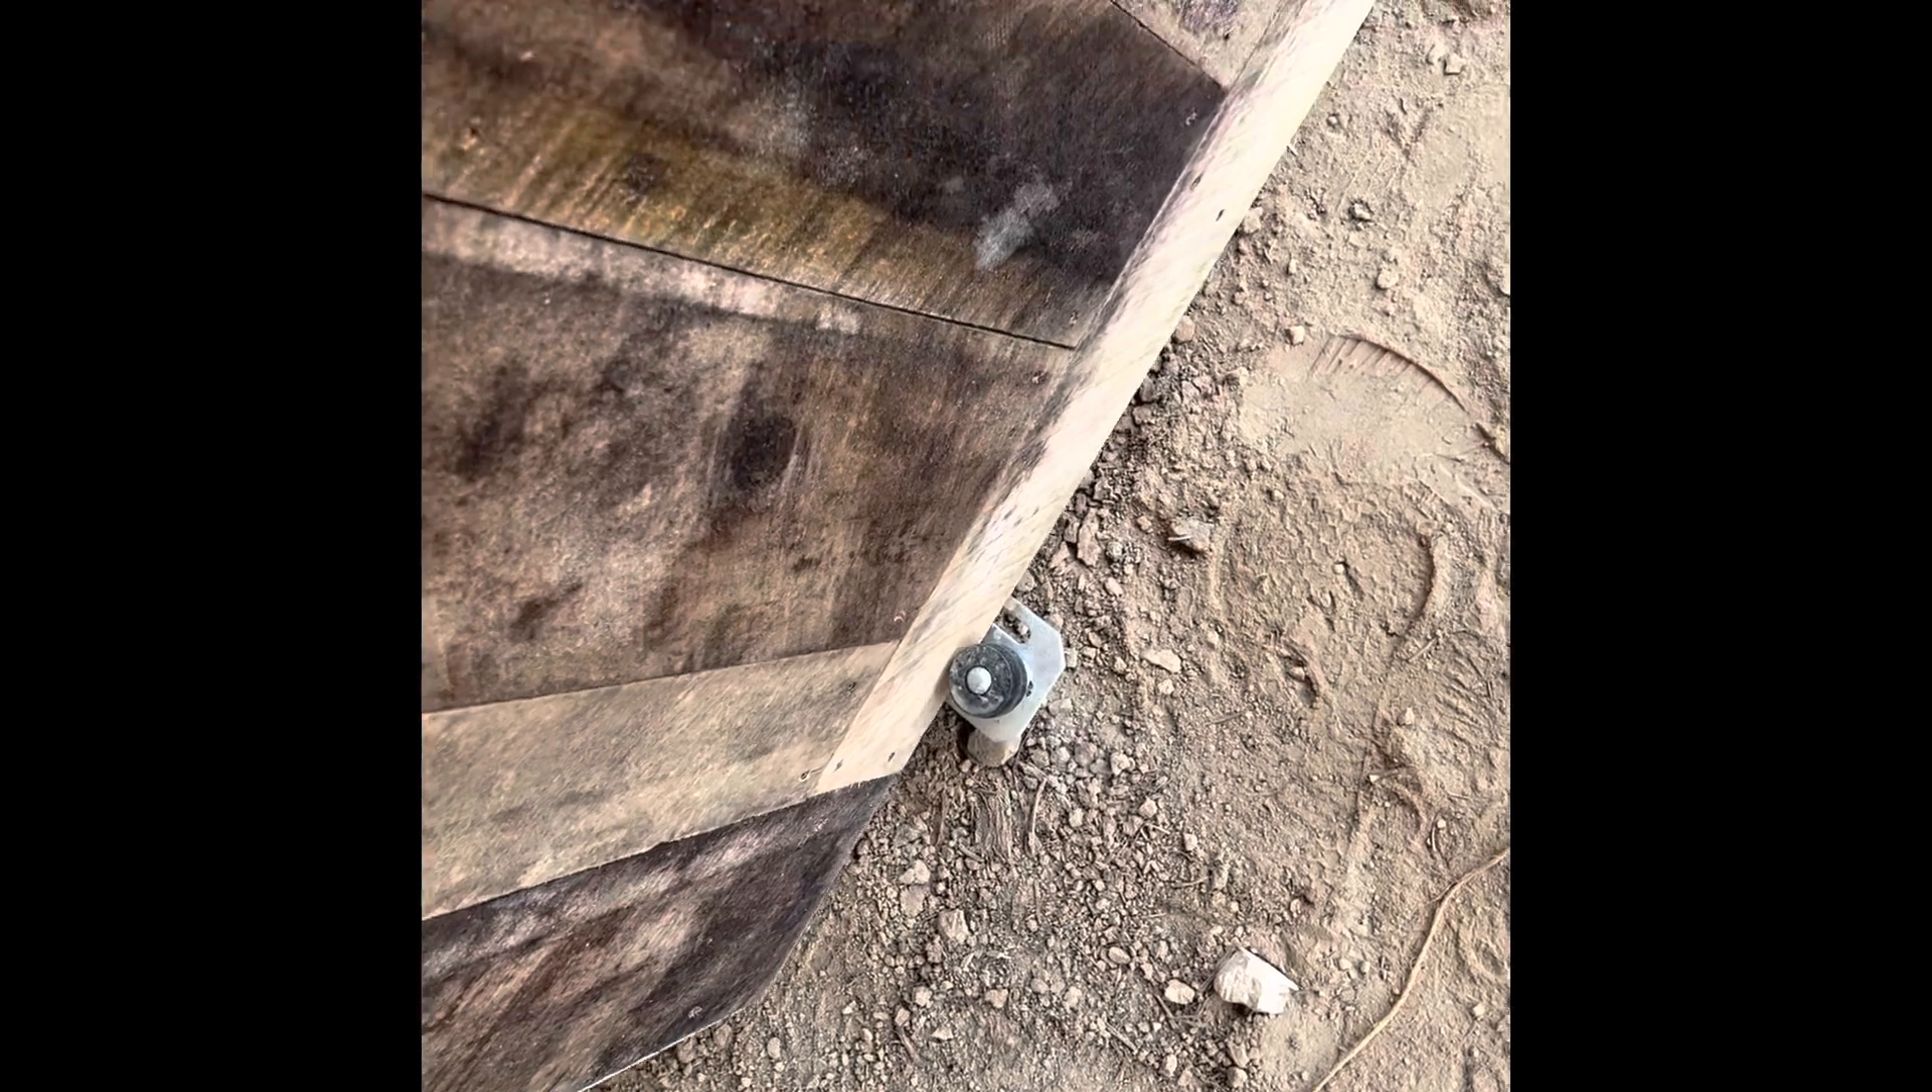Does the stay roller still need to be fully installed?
No.